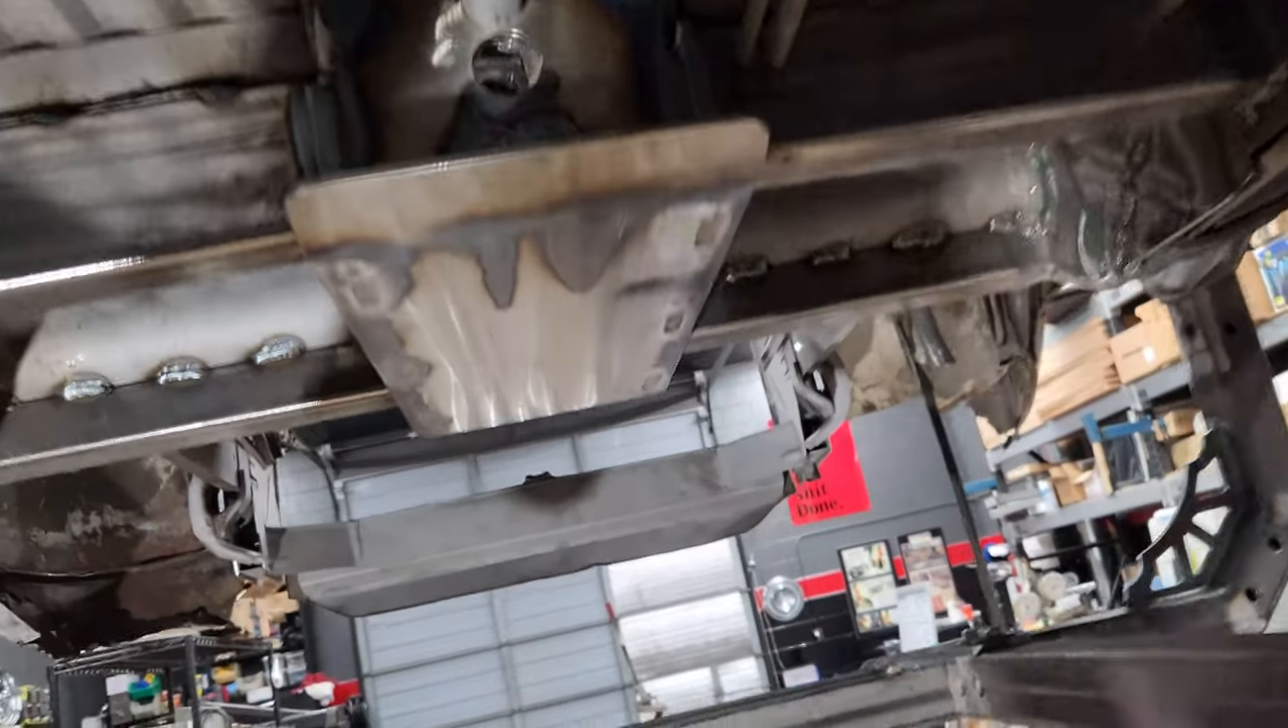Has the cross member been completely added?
Yes.